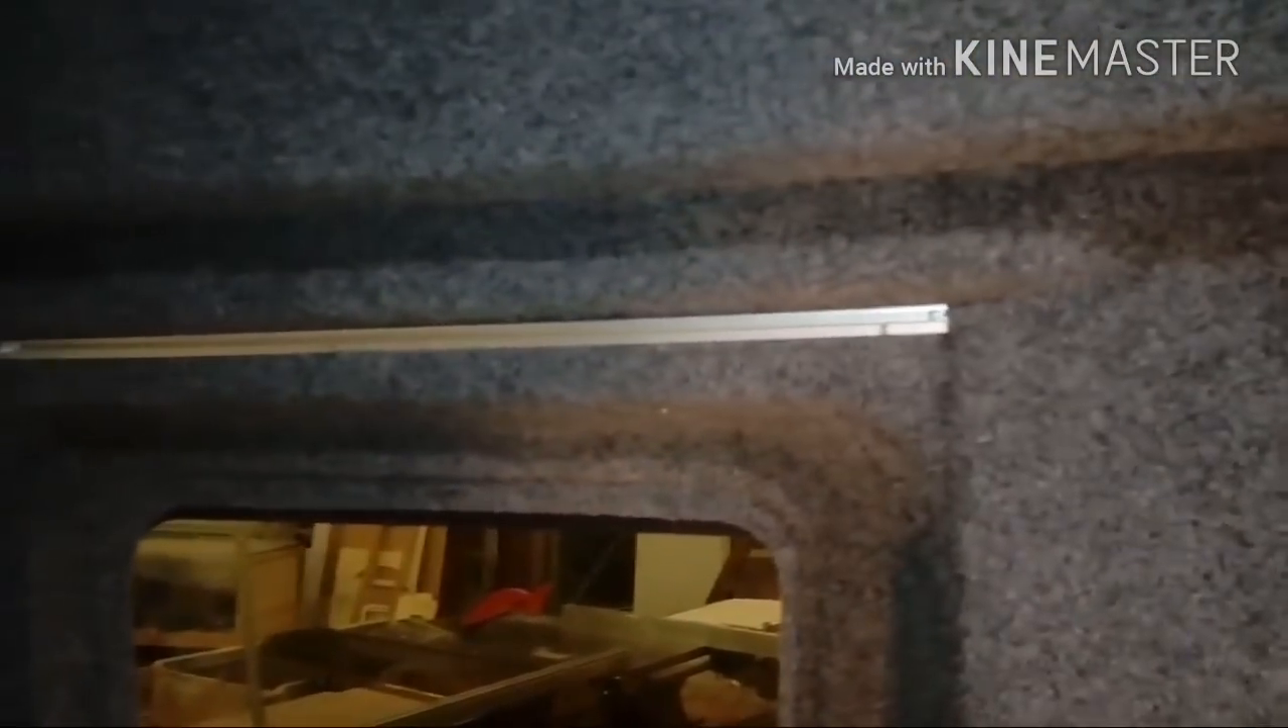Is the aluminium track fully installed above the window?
Yes.